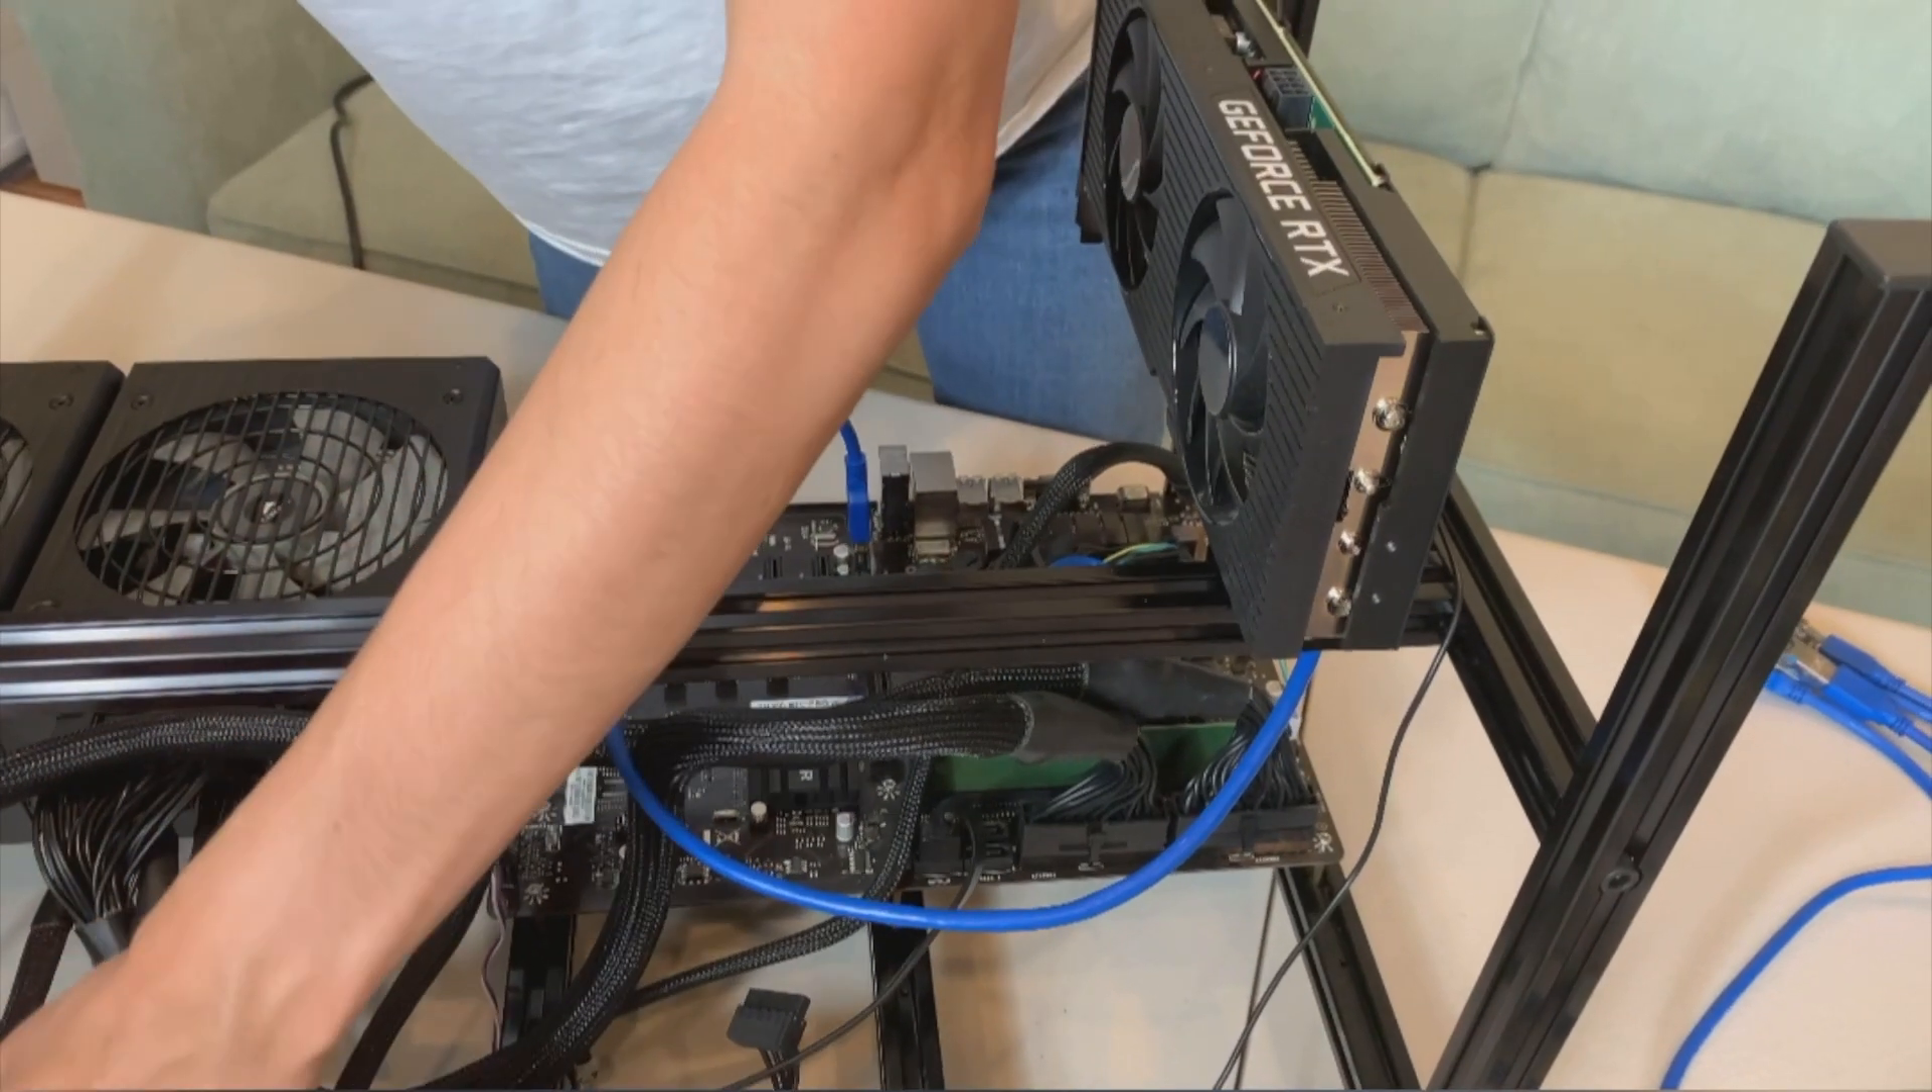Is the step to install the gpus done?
No.